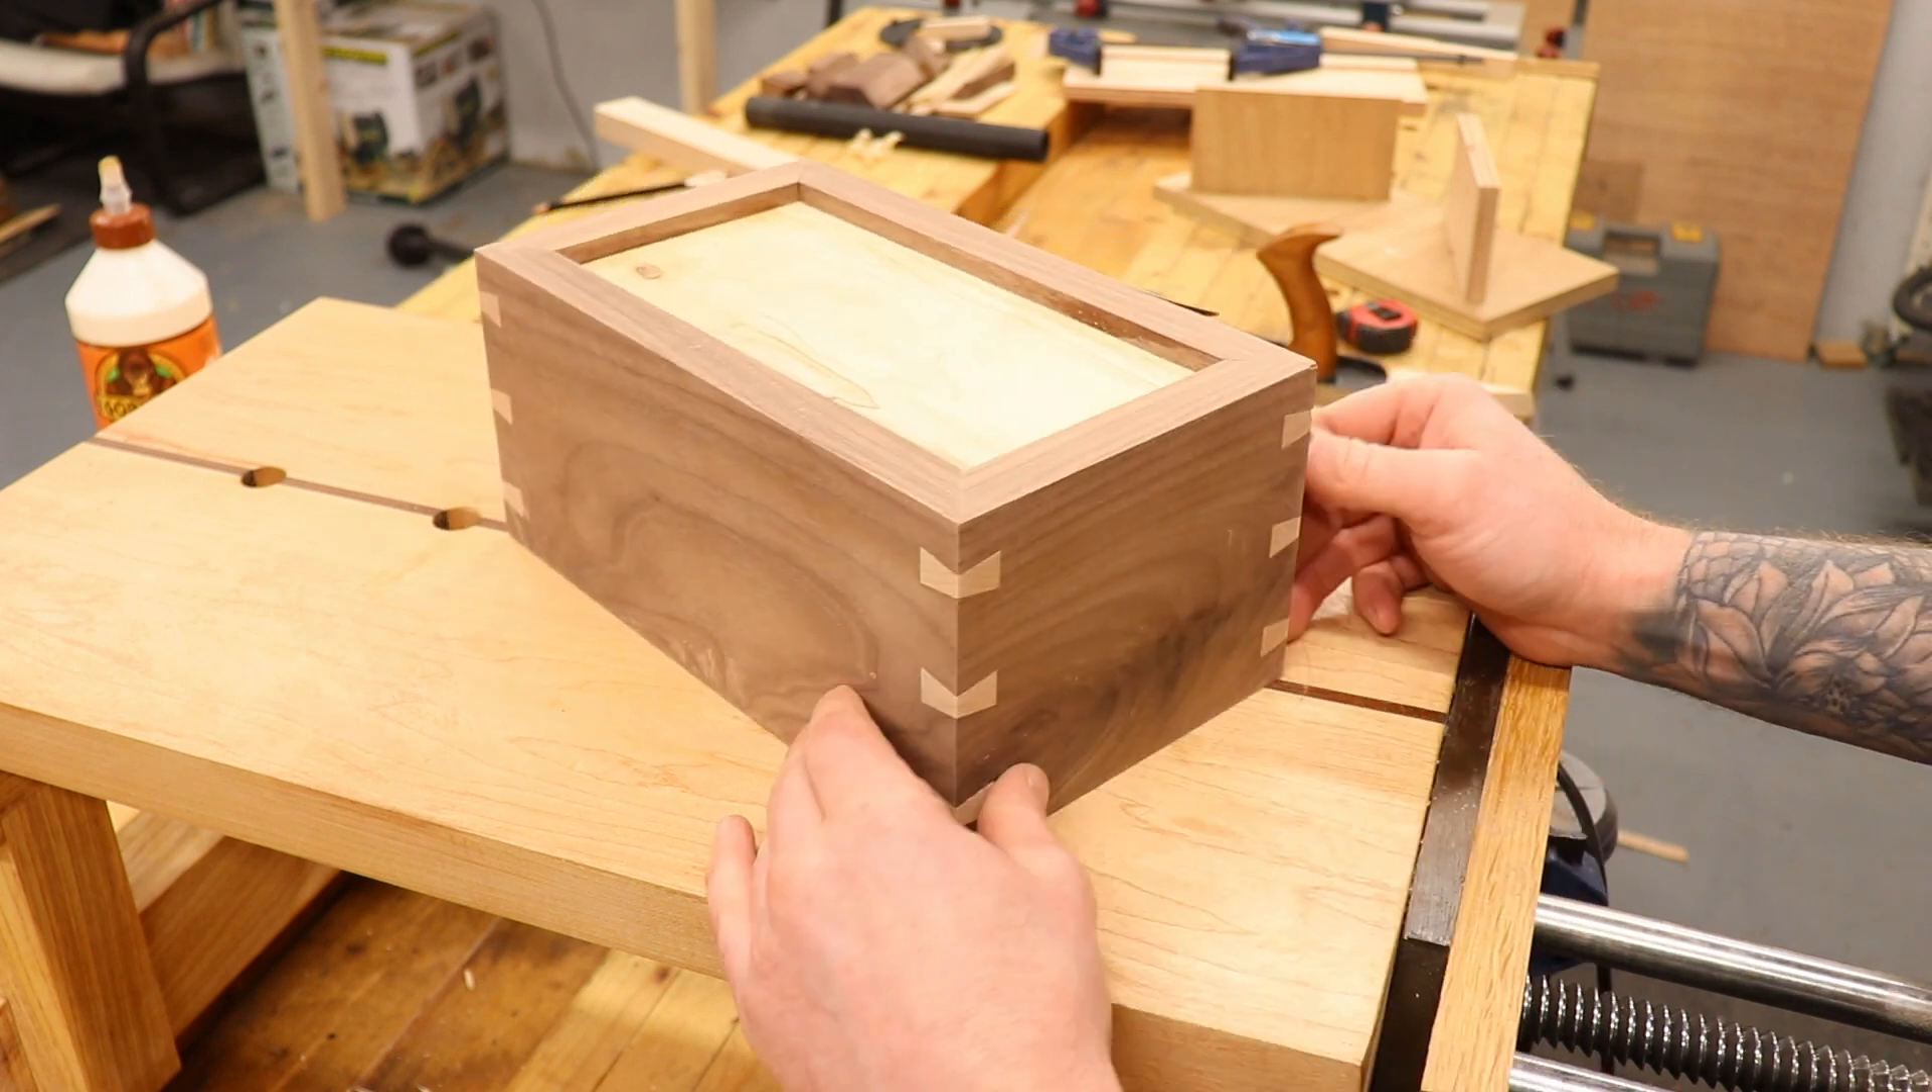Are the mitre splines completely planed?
Yes.